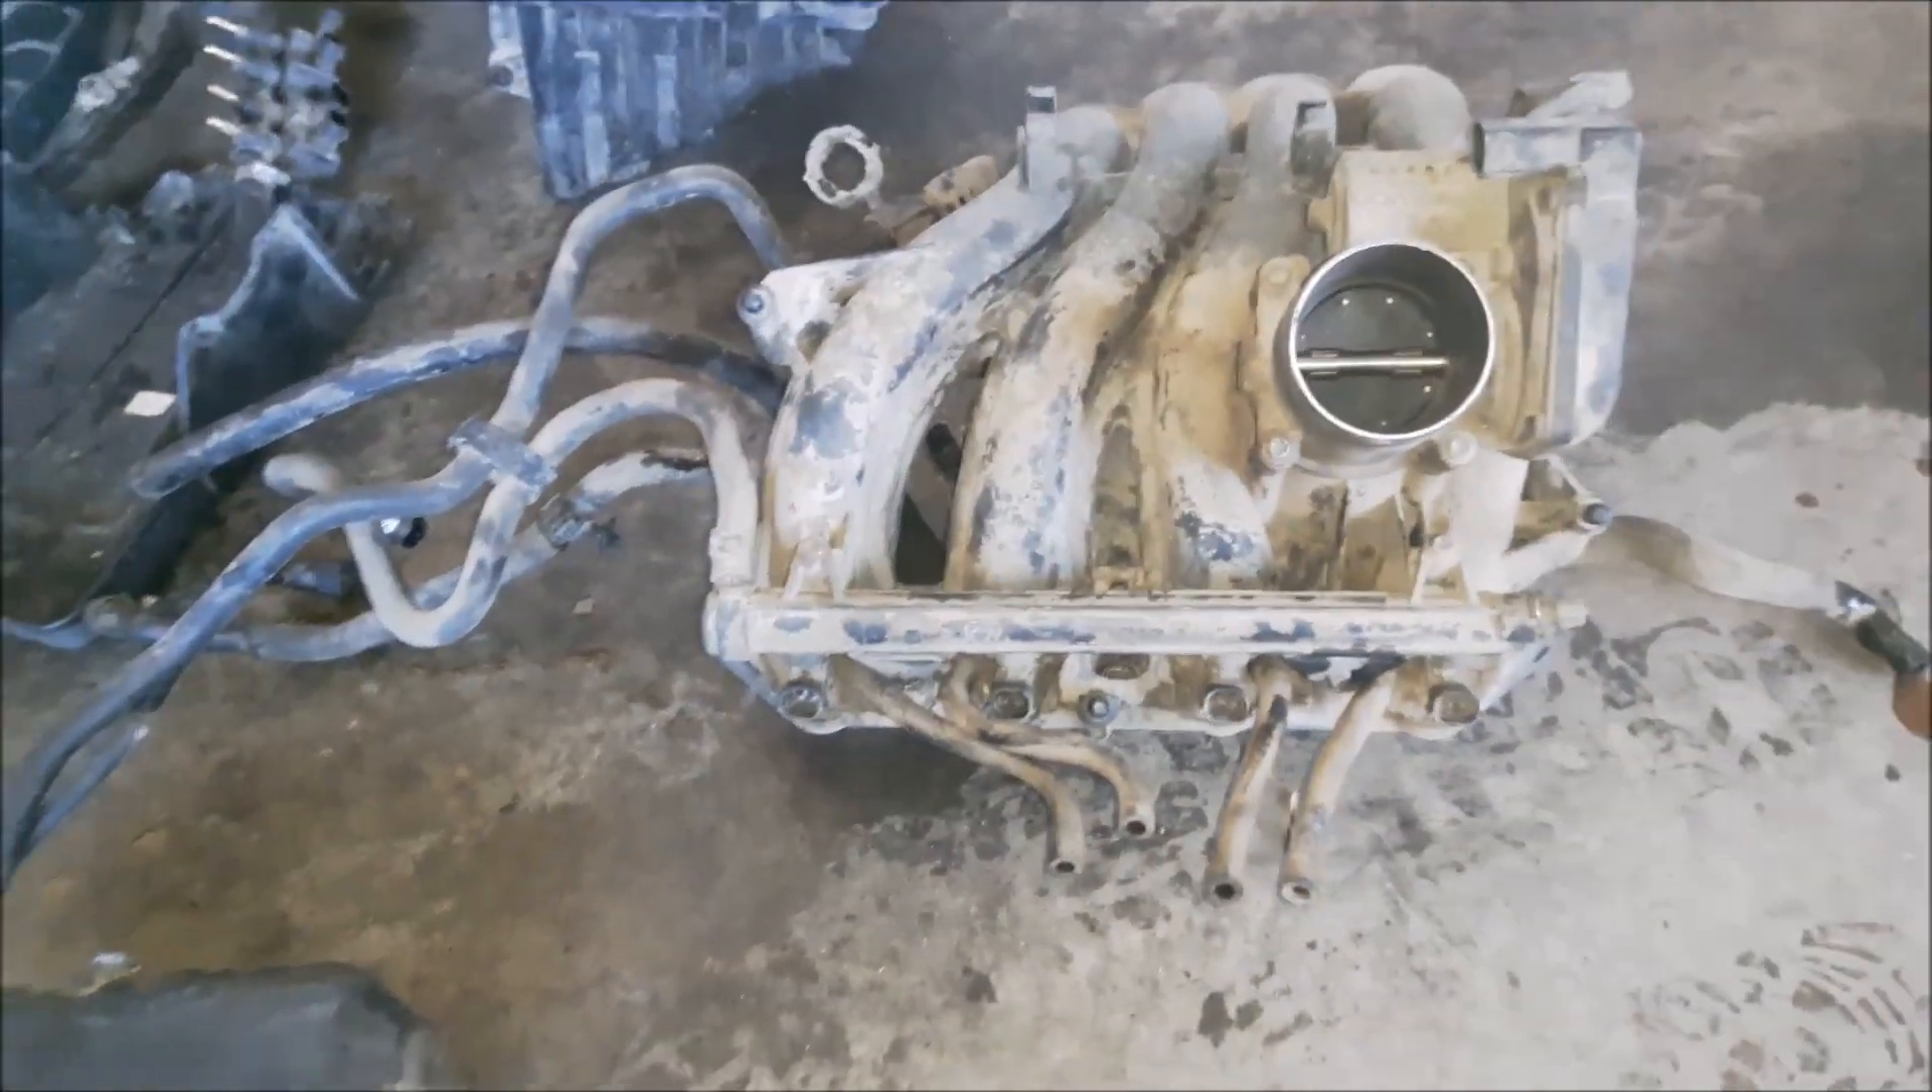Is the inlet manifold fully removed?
Yes.